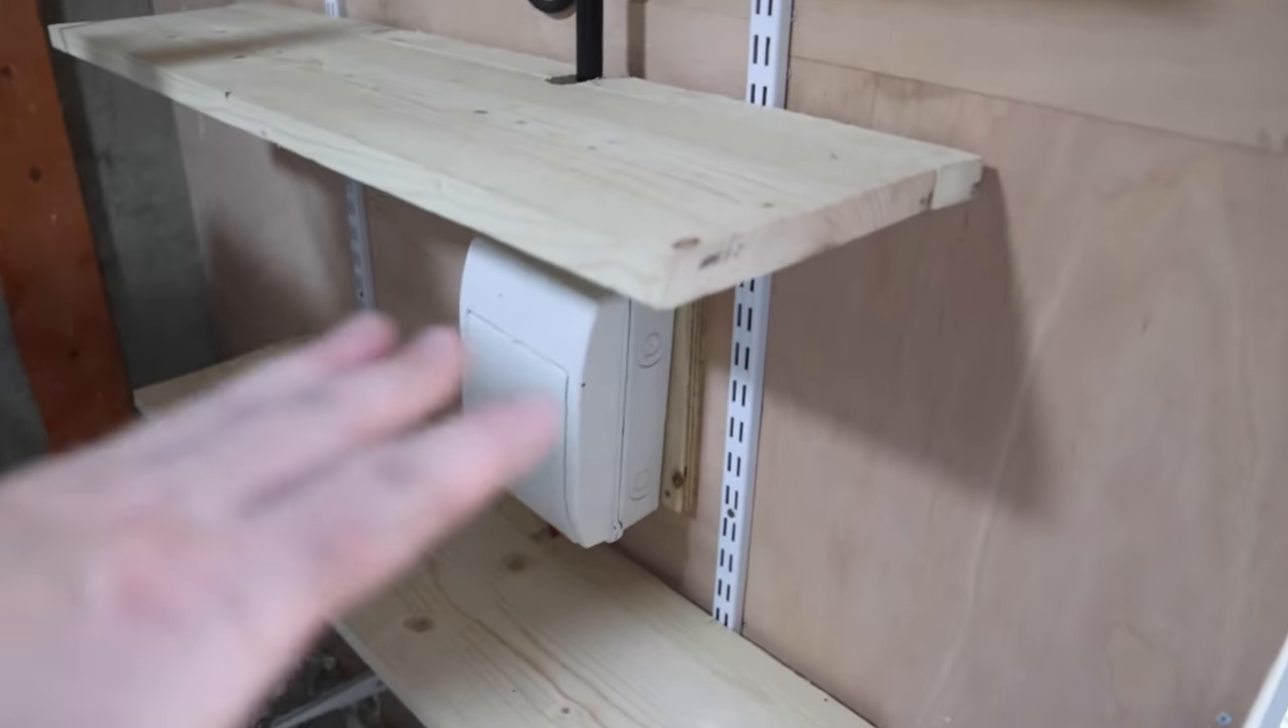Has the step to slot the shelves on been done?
Yes.